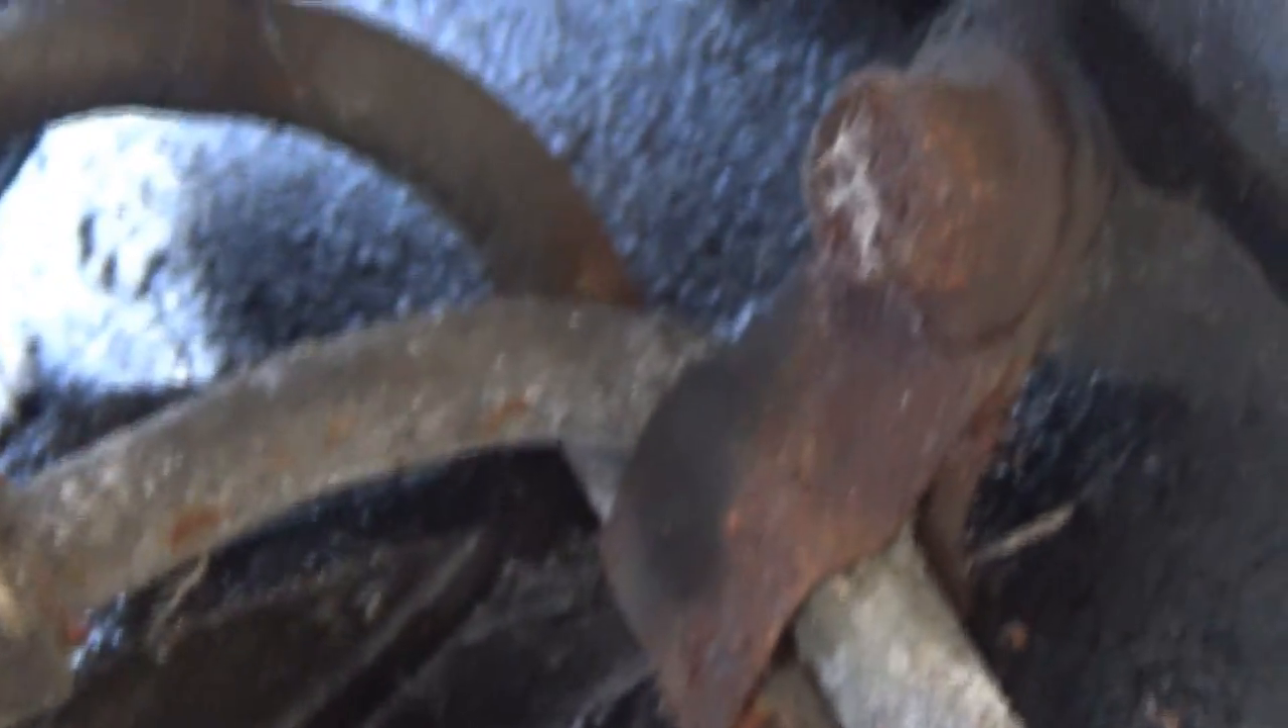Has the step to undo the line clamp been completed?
No.